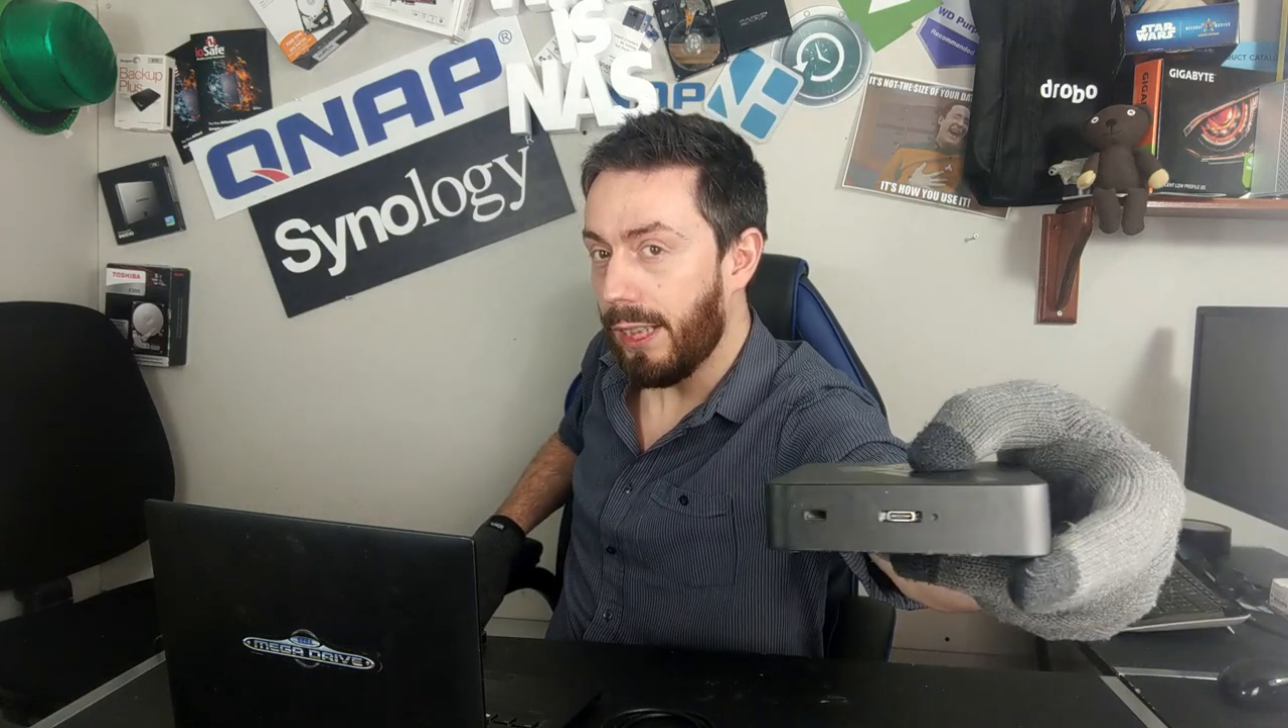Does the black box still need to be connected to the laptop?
Yes.